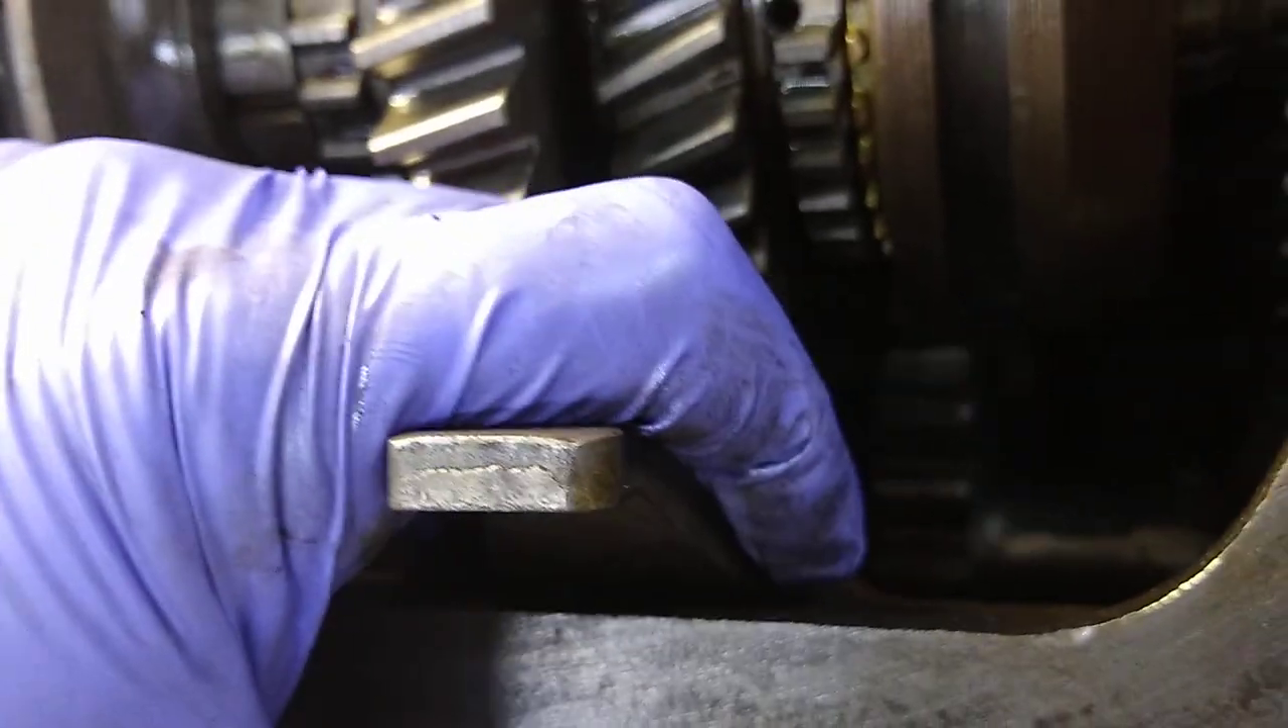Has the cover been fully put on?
No.